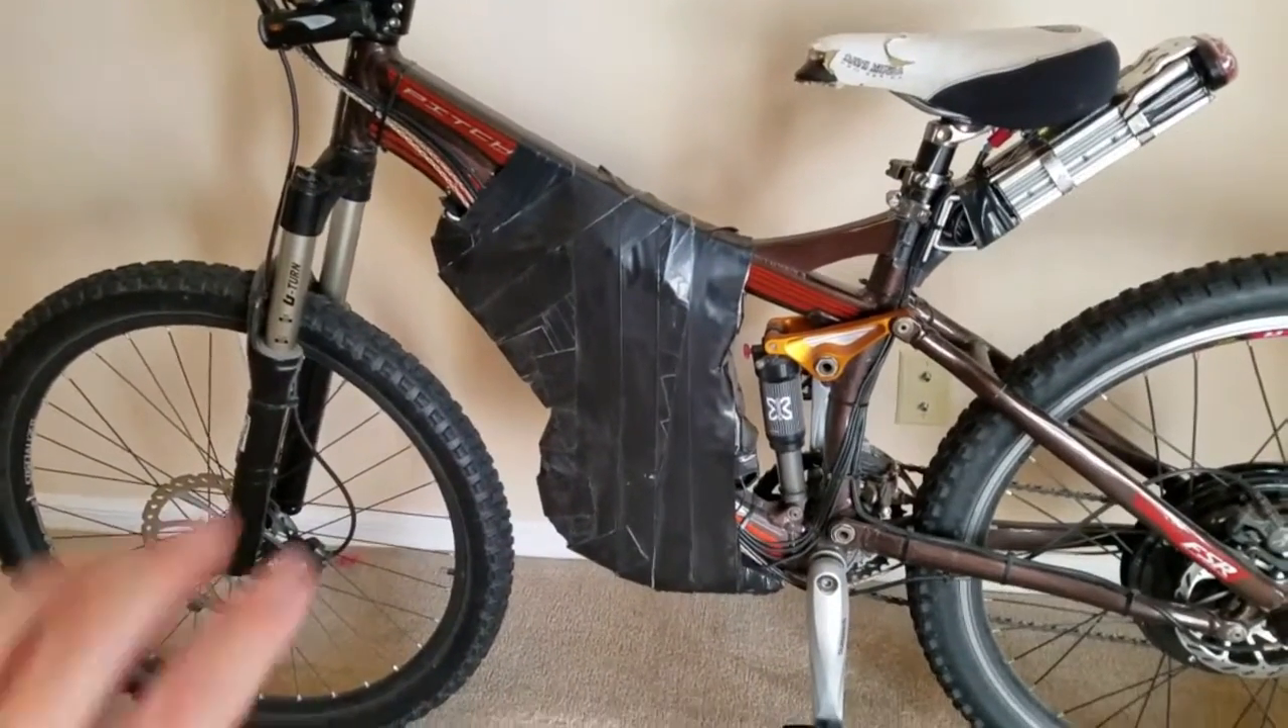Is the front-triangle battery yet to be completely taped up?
No.